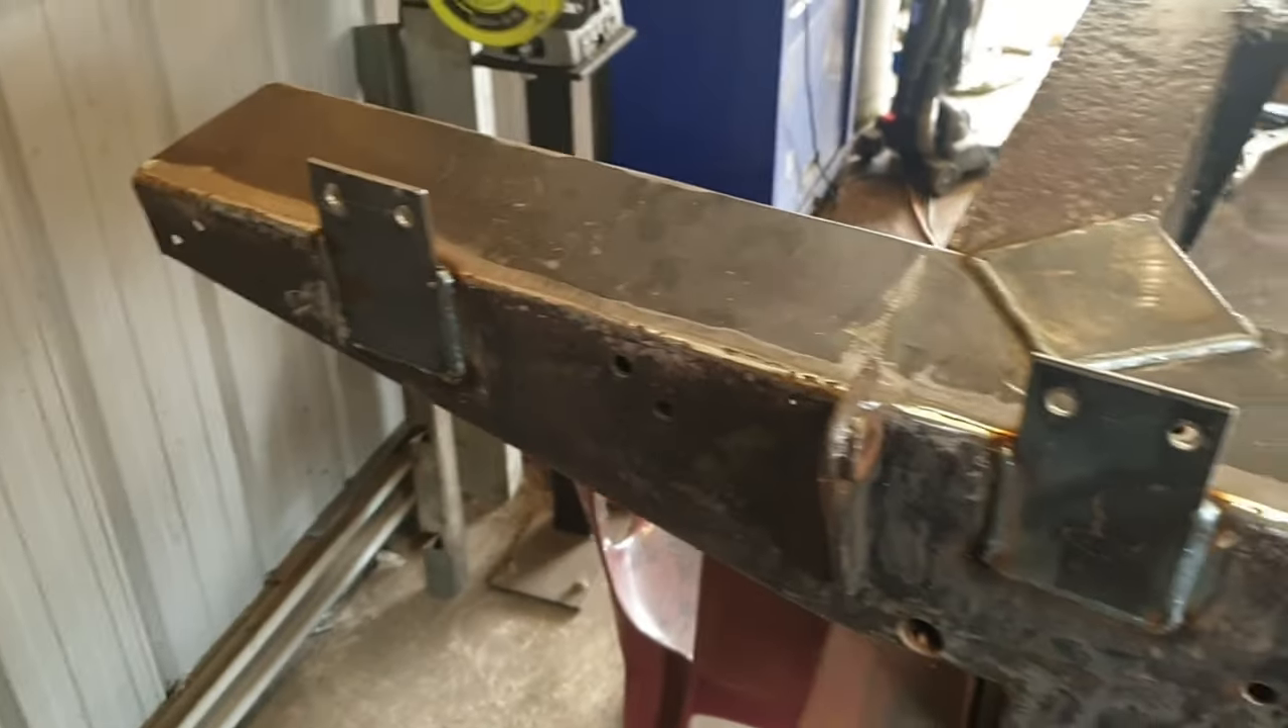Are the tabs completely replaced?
Yes.